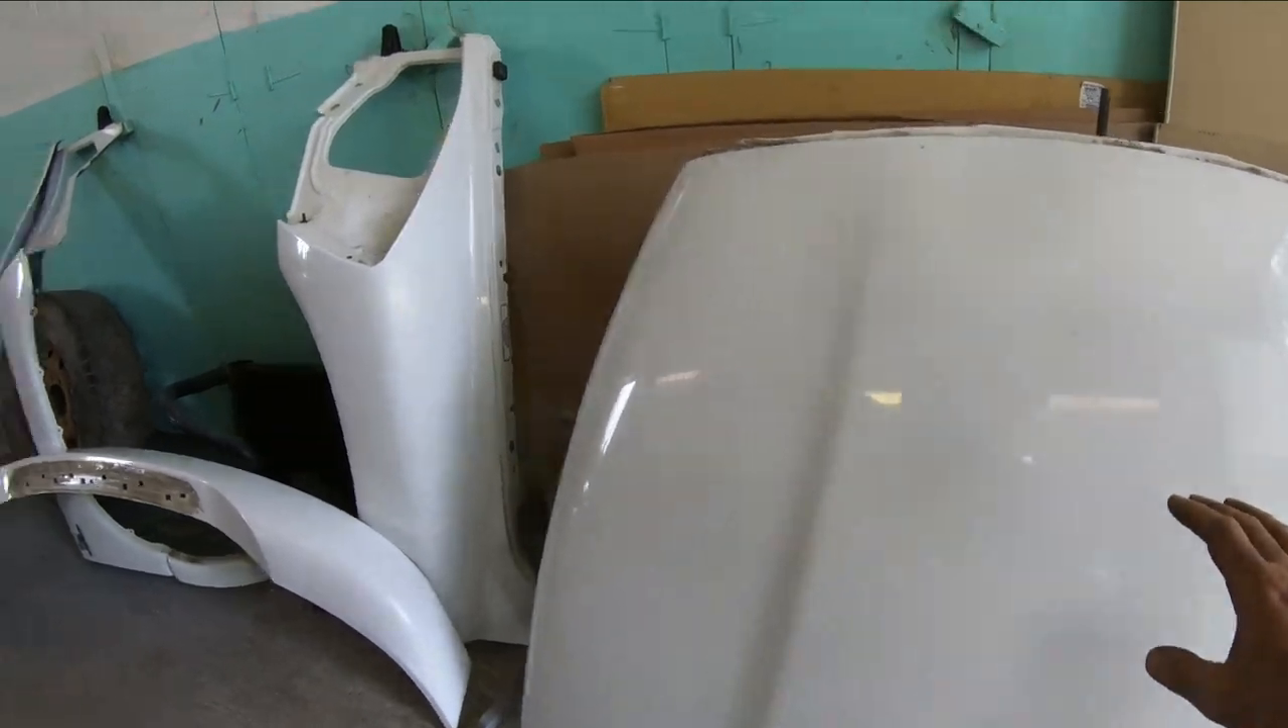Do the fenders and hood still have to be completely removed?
No.